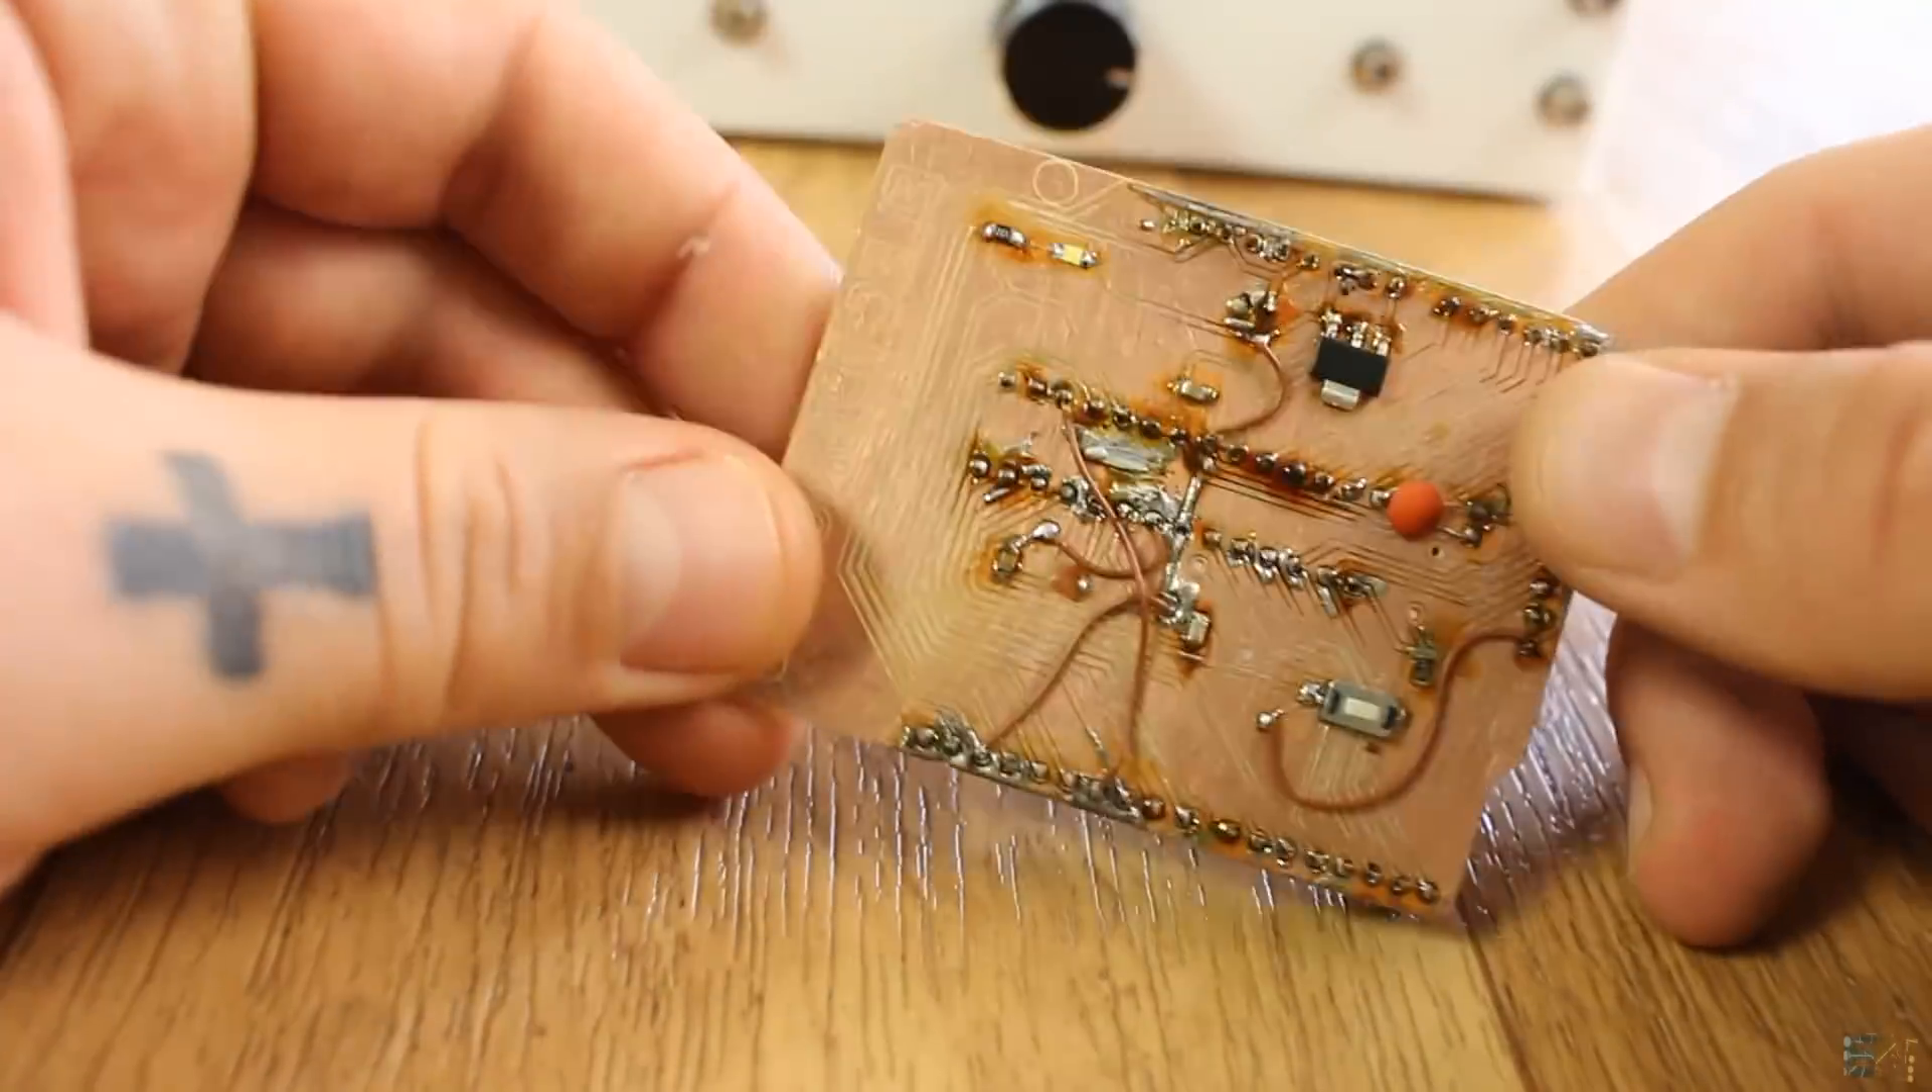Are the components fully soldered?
Yes.